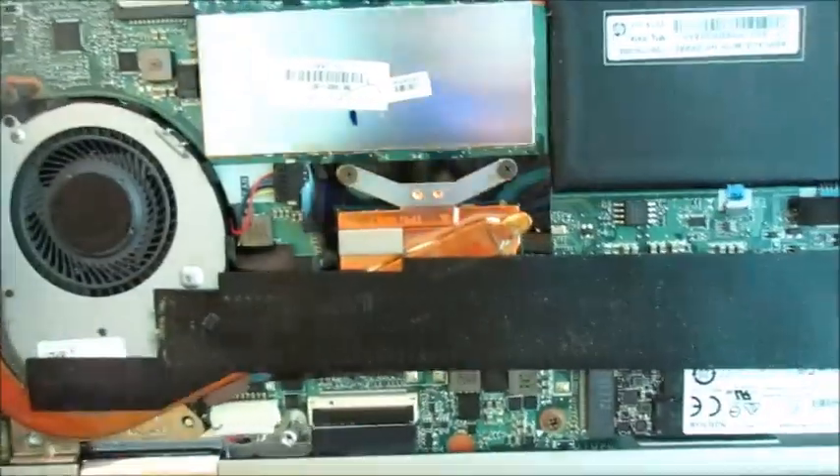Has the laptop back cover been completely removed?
Yes.